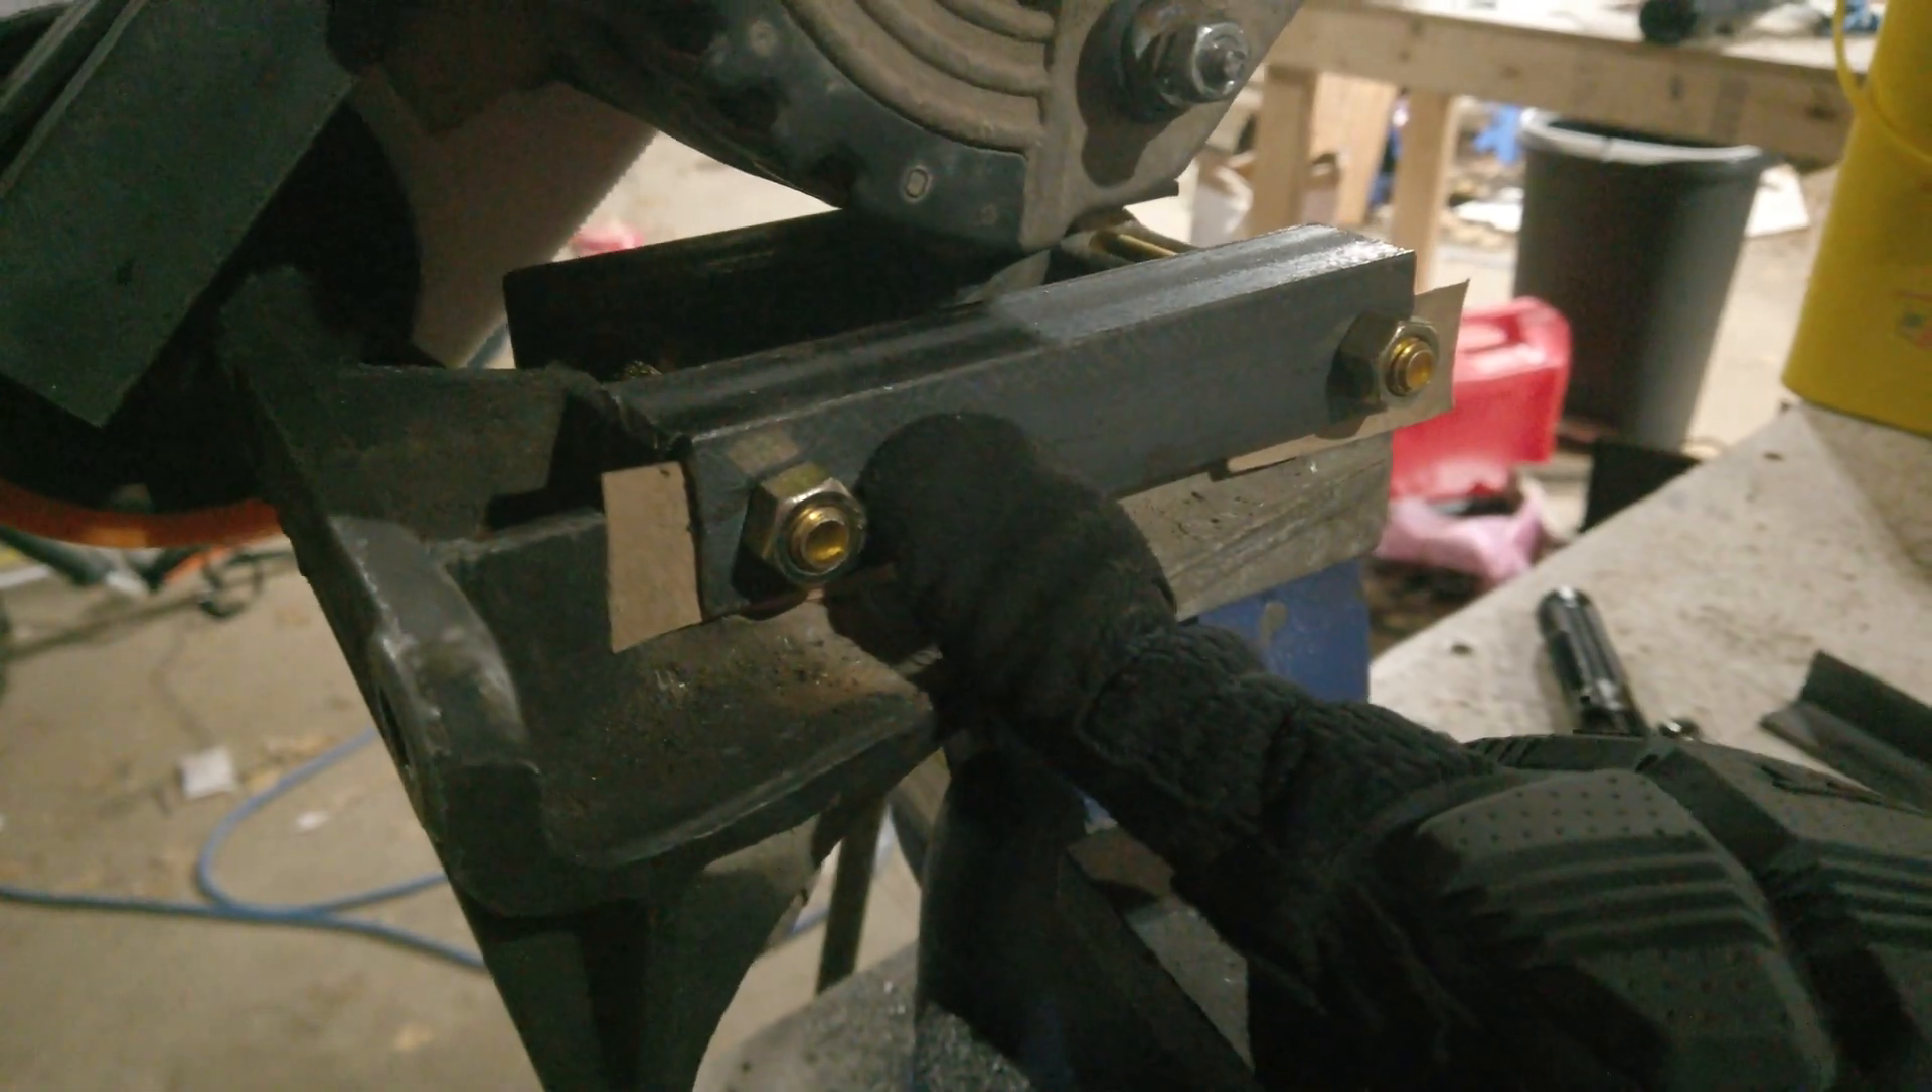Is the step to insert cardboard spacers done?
Yes.